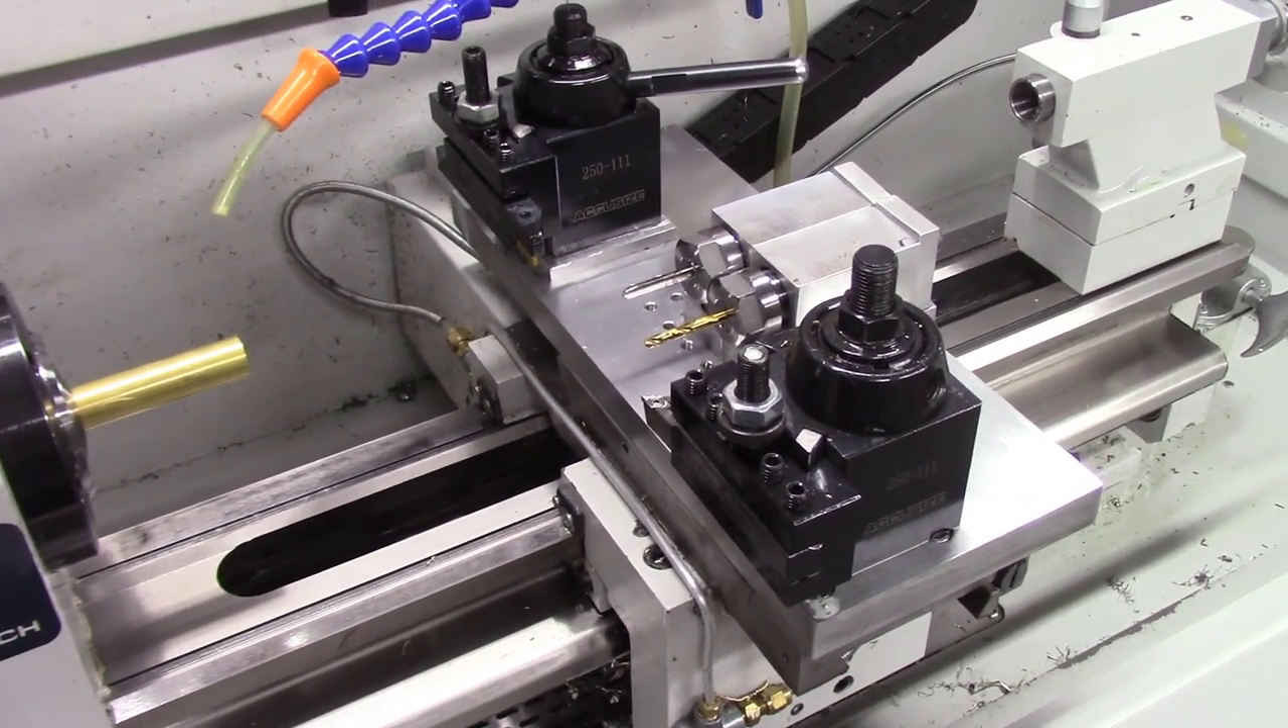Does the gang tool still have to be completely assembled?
No.